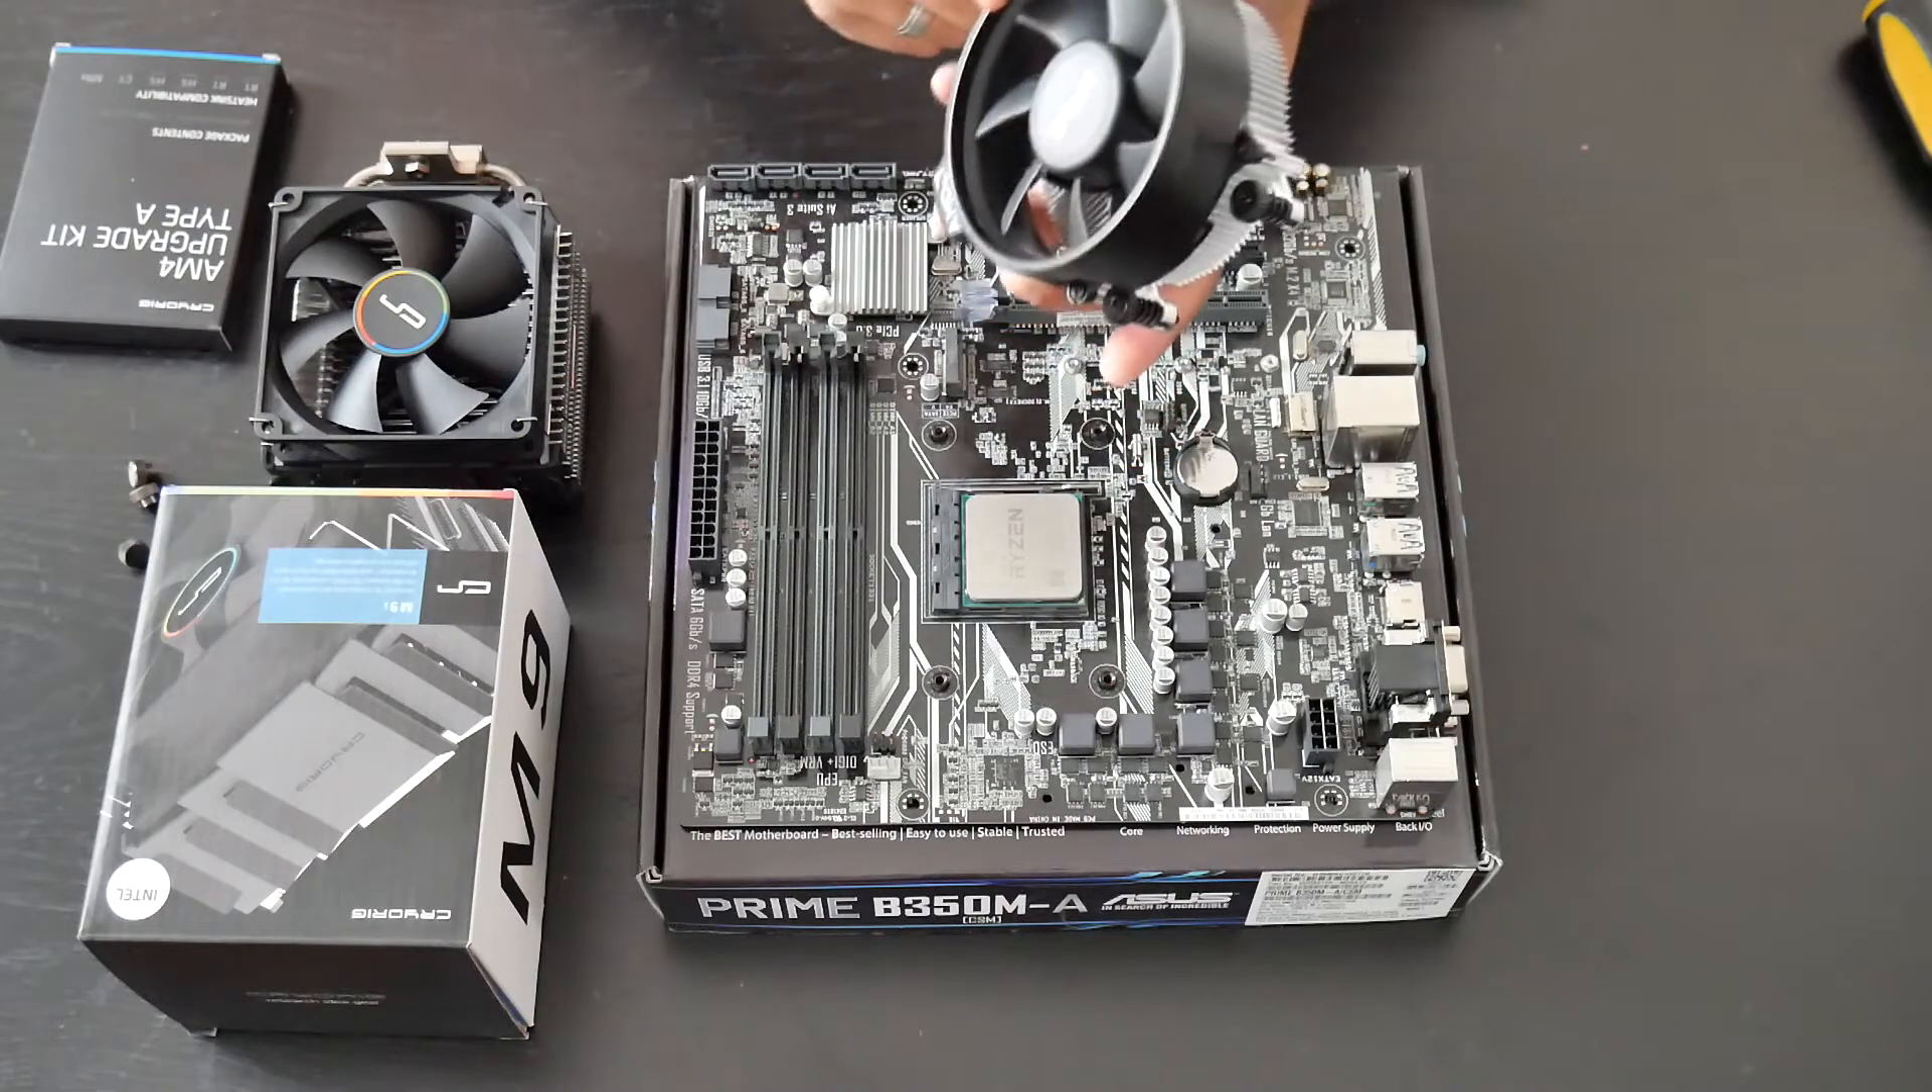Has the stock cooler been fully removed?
Yes.